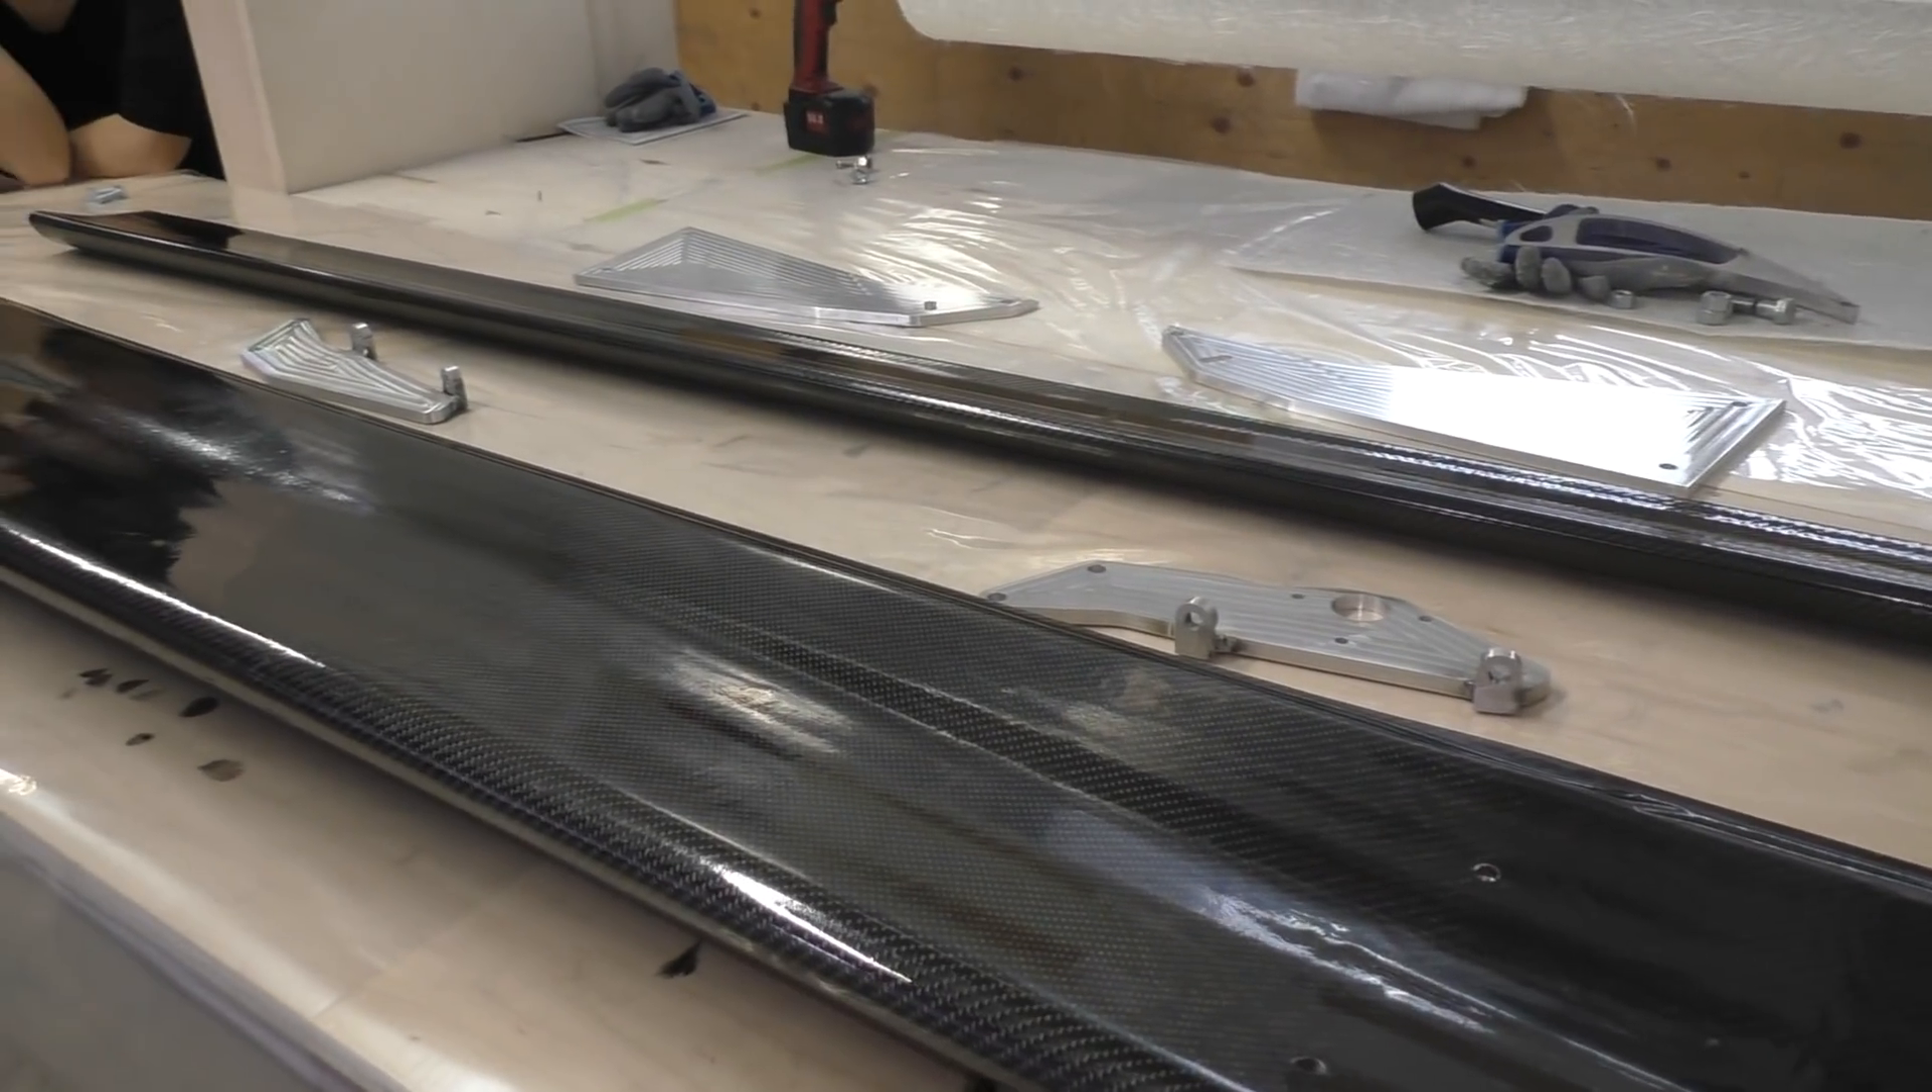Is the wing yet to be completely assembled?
Yes.